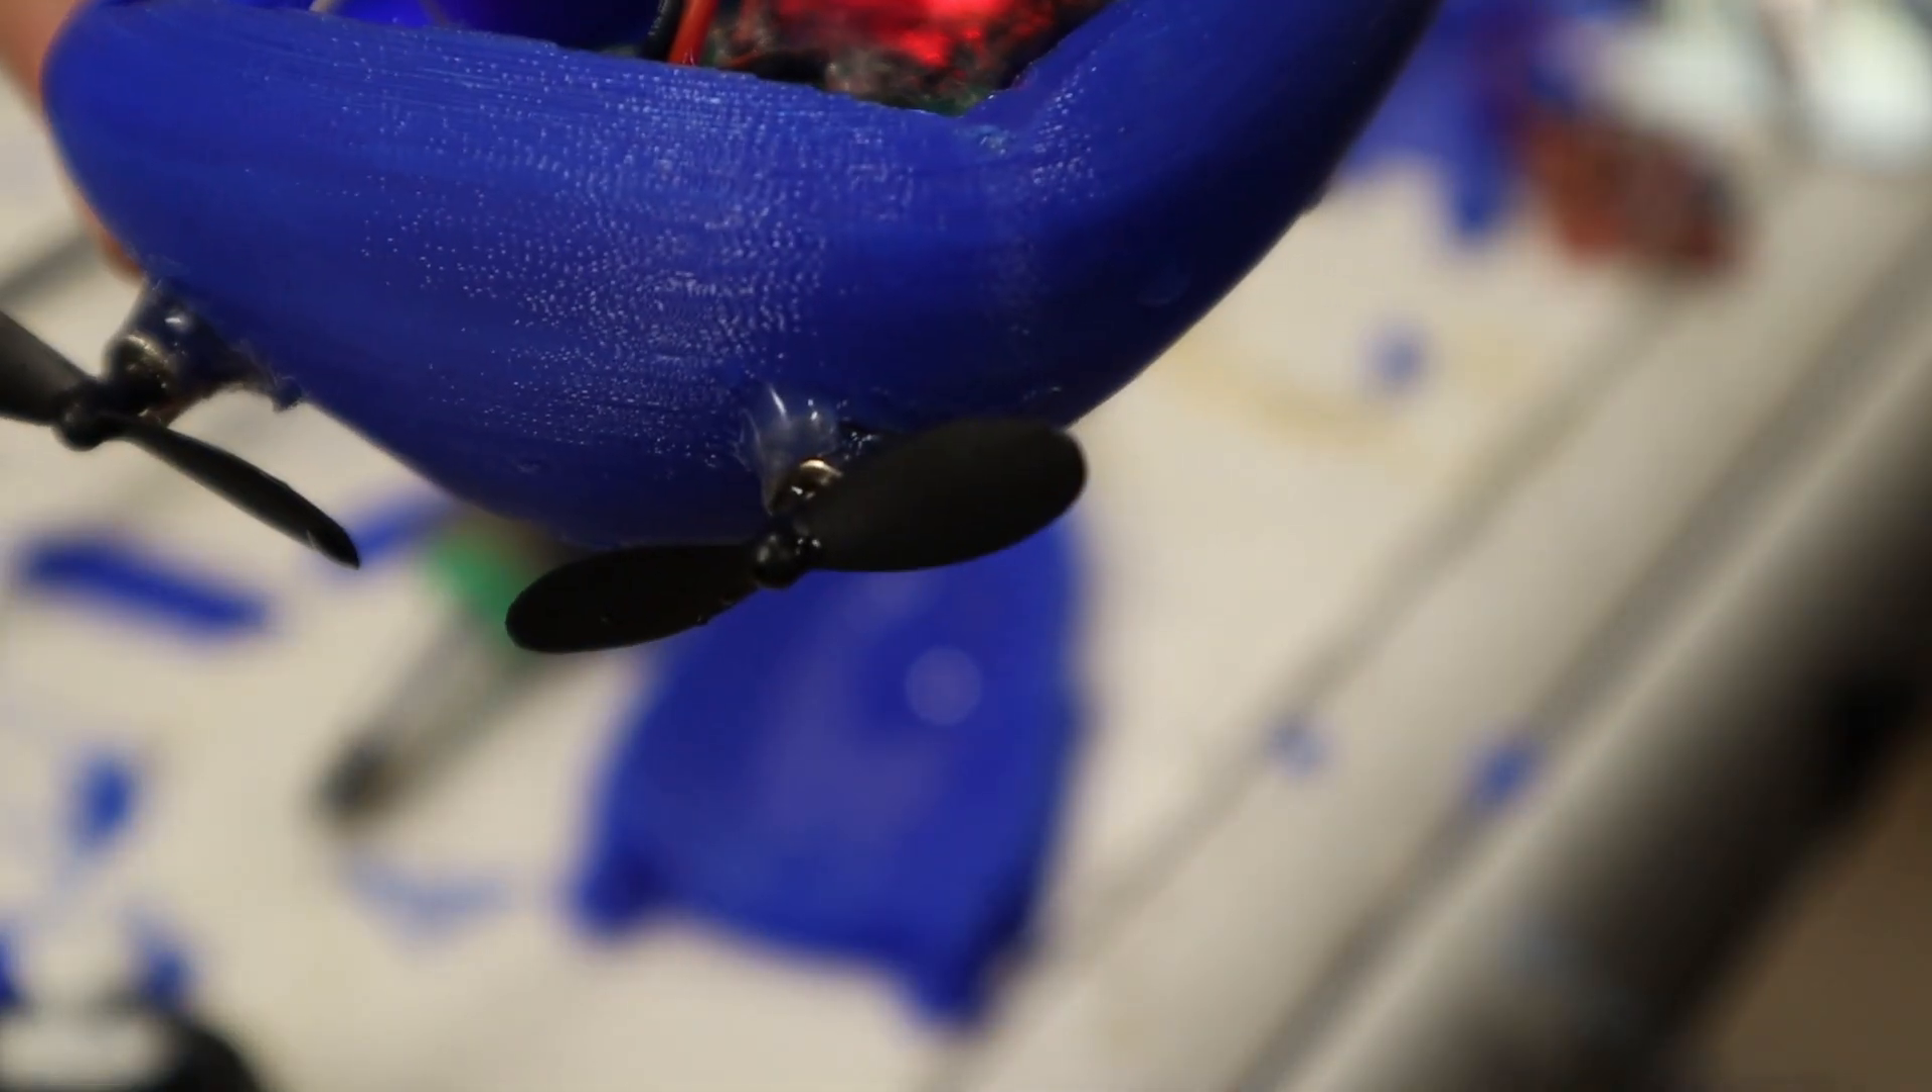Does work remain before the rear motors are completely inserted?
No.